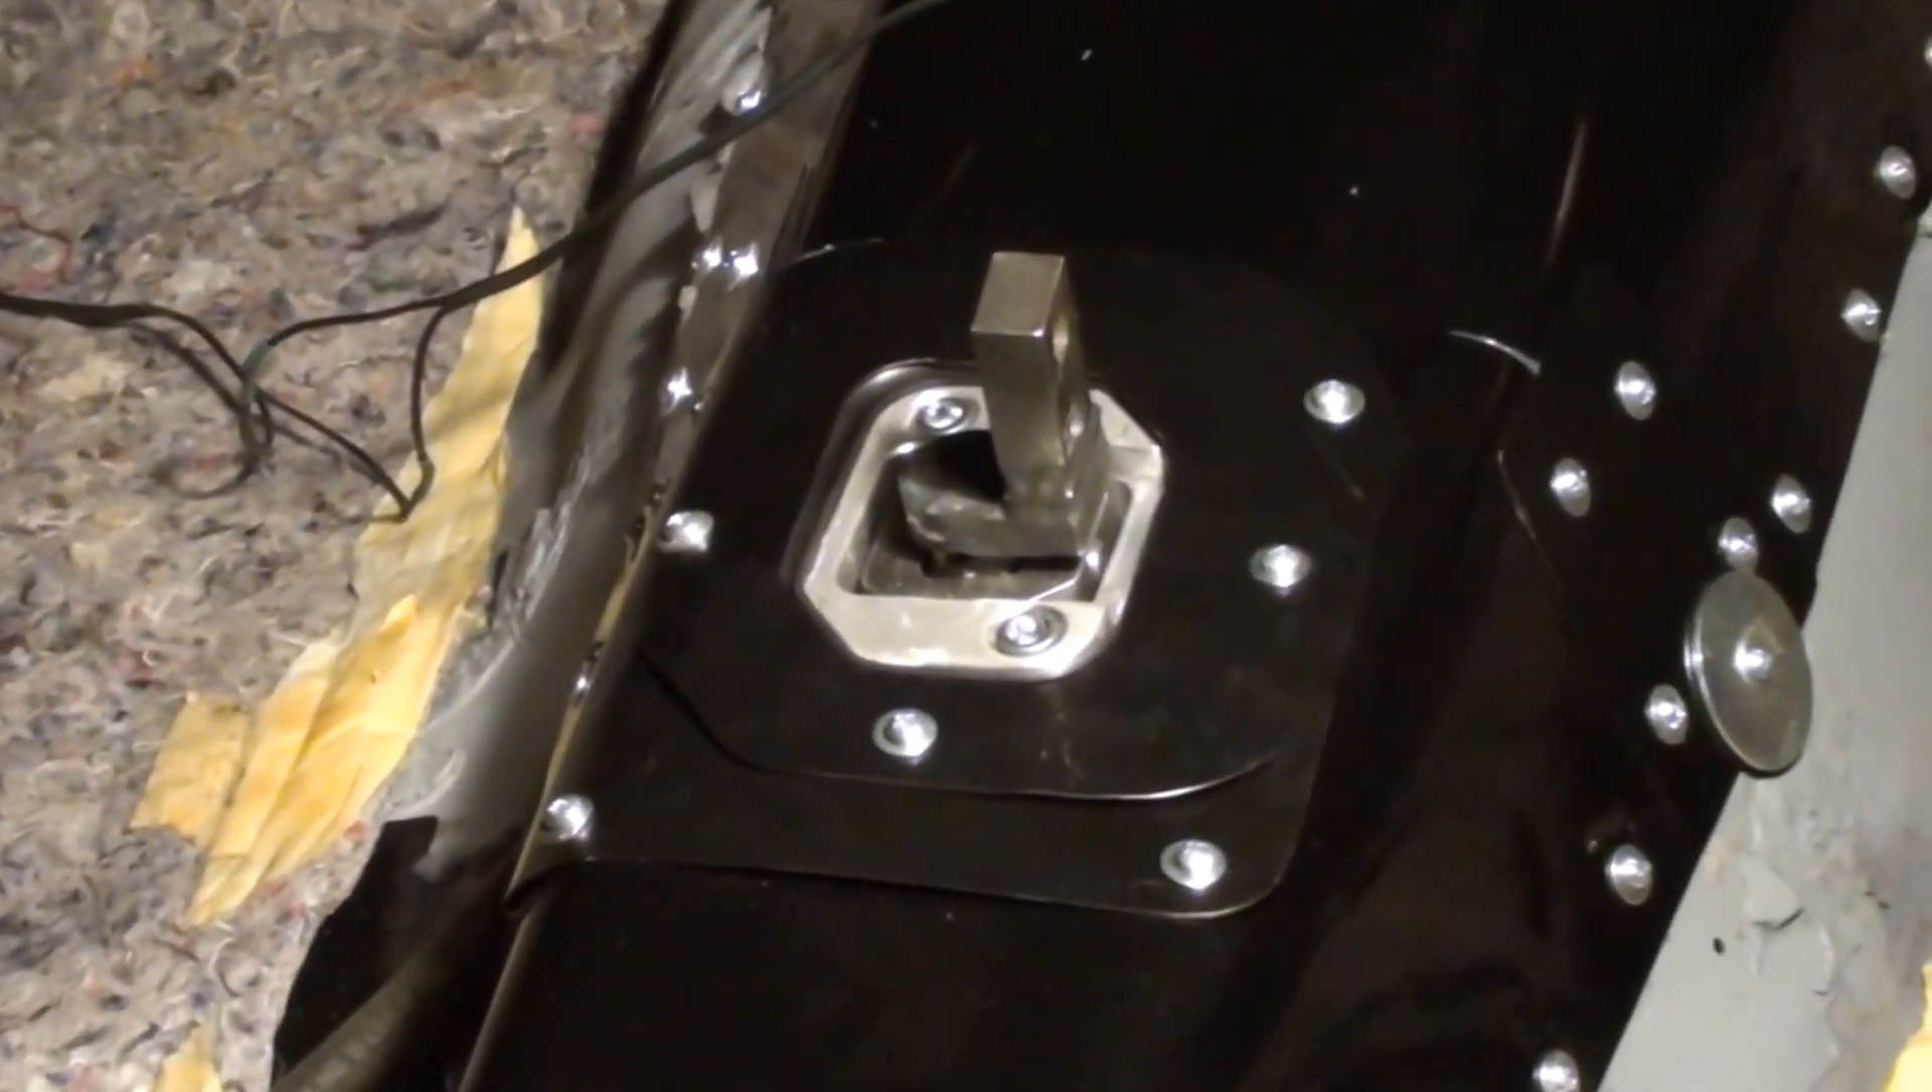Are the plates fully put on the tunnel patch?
Yes.